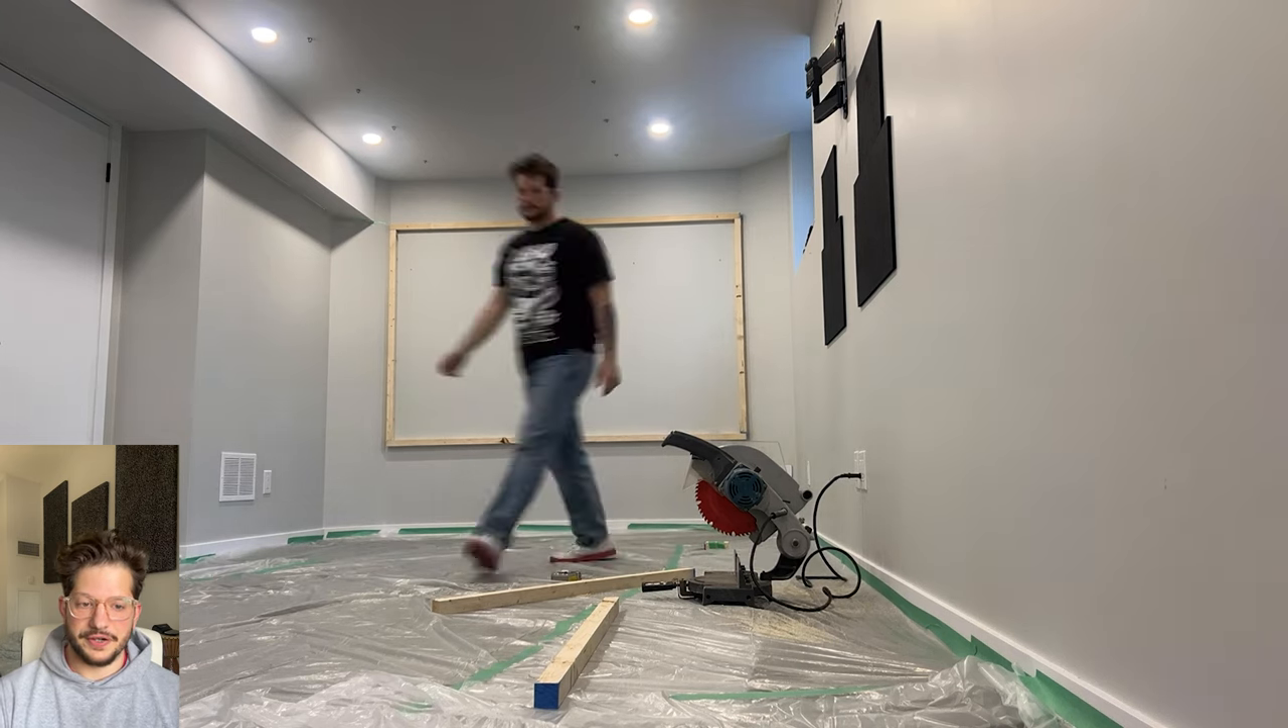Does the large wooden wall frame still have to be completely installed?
No.